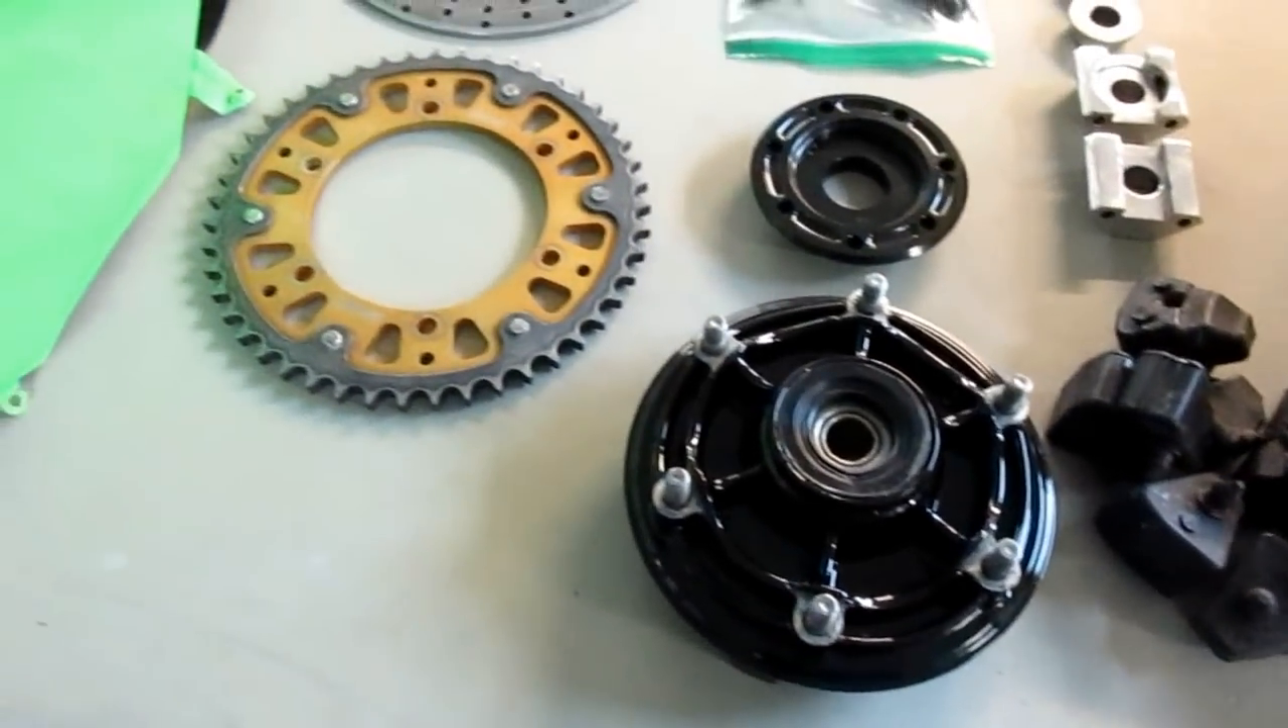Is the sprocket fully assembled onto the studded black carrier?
No.